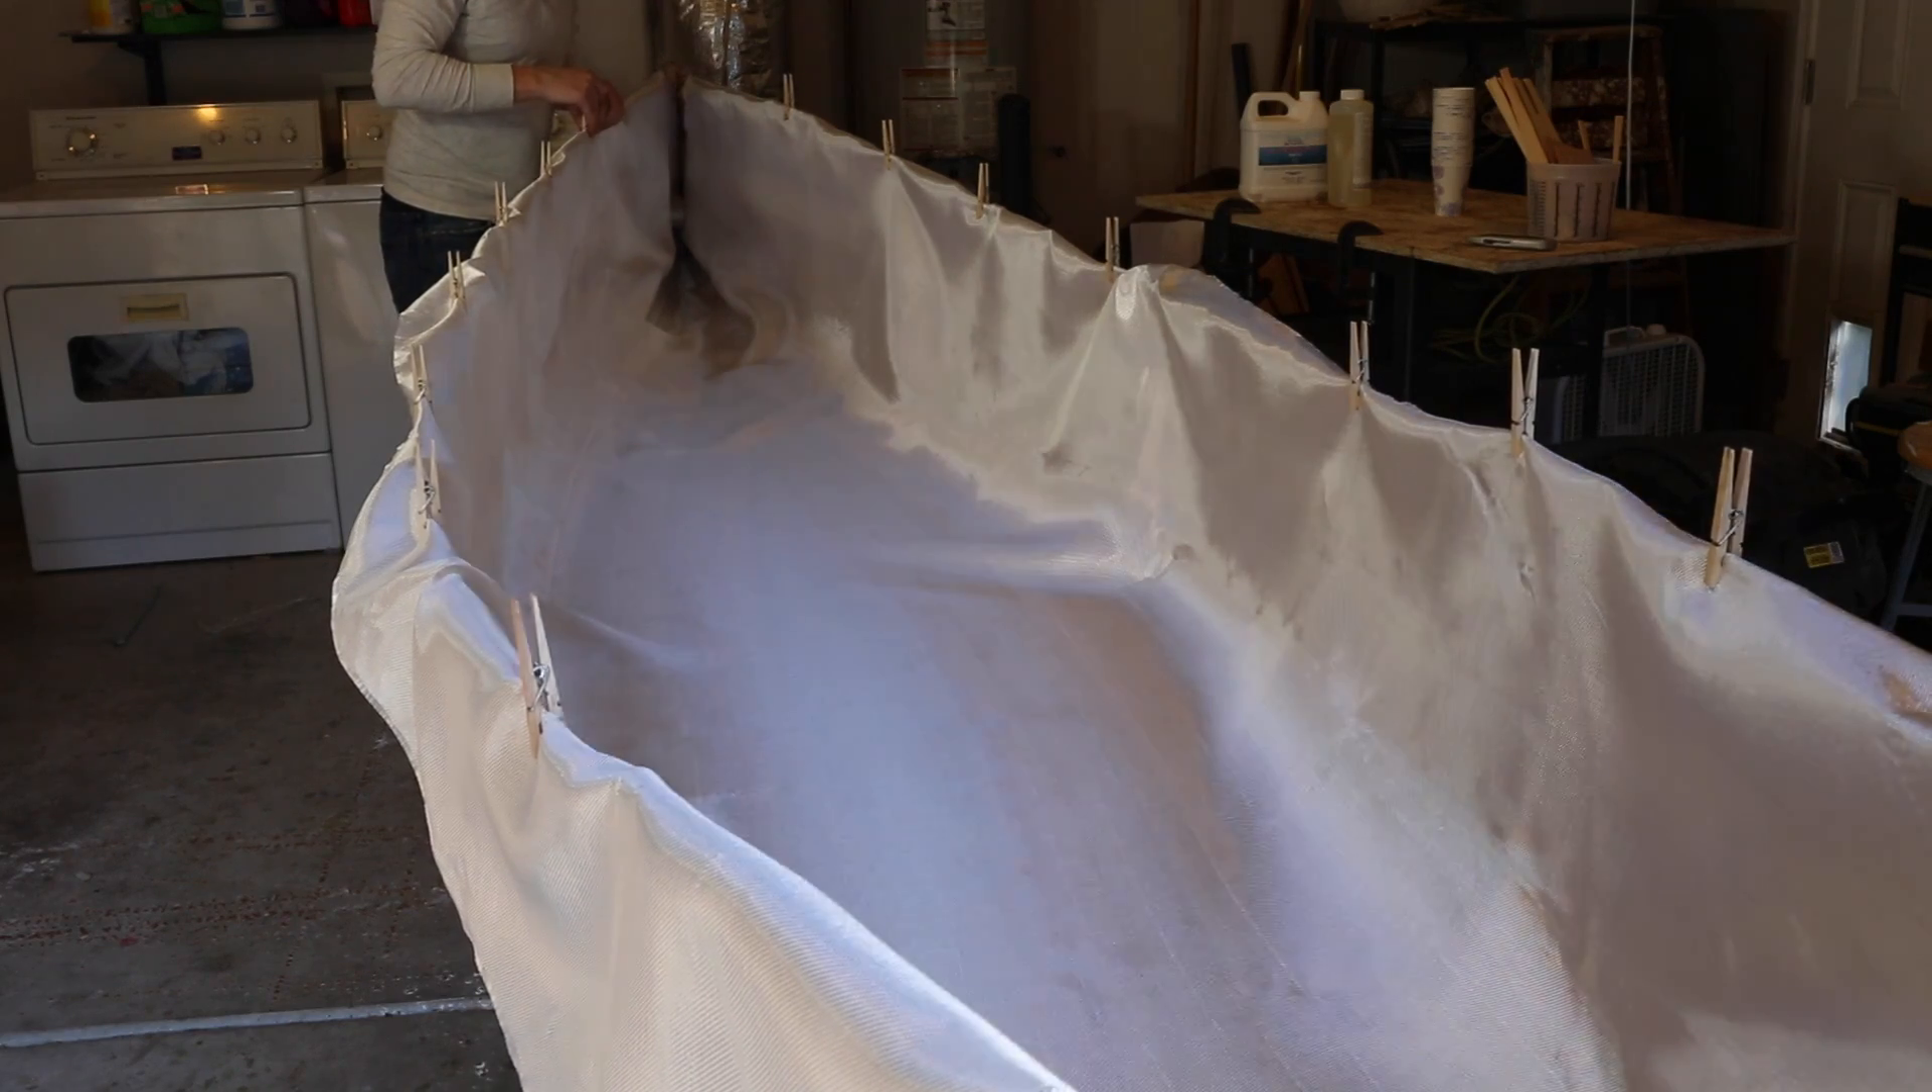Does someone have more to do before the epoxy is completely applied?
Yes.